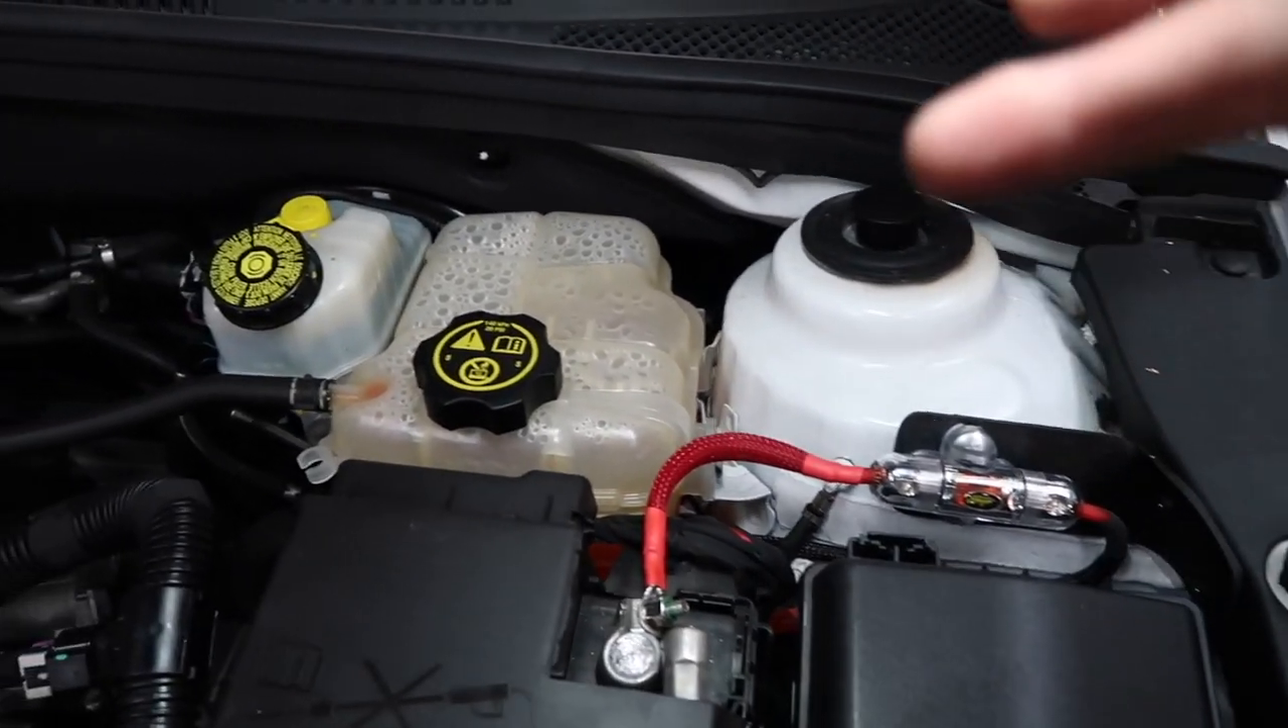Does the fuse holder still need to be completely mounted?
No.